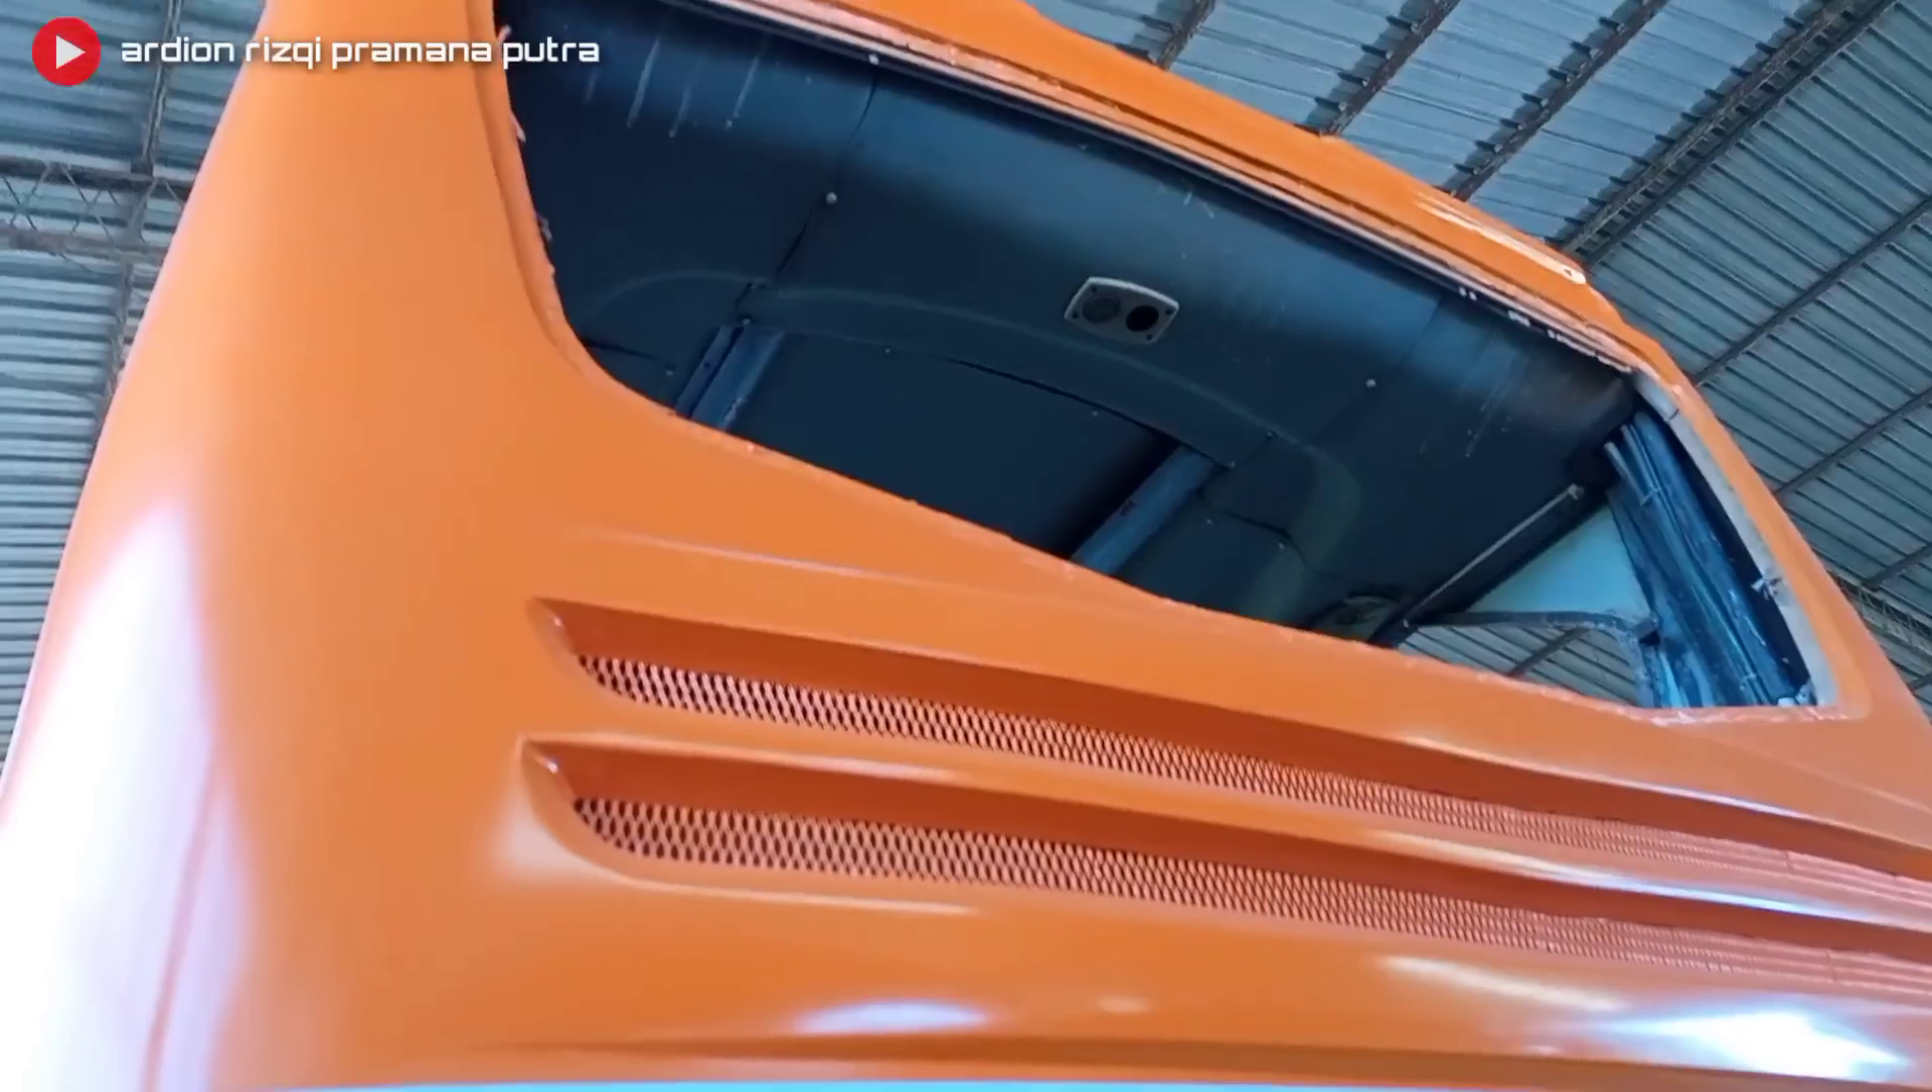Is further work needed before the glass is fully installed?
Yes.